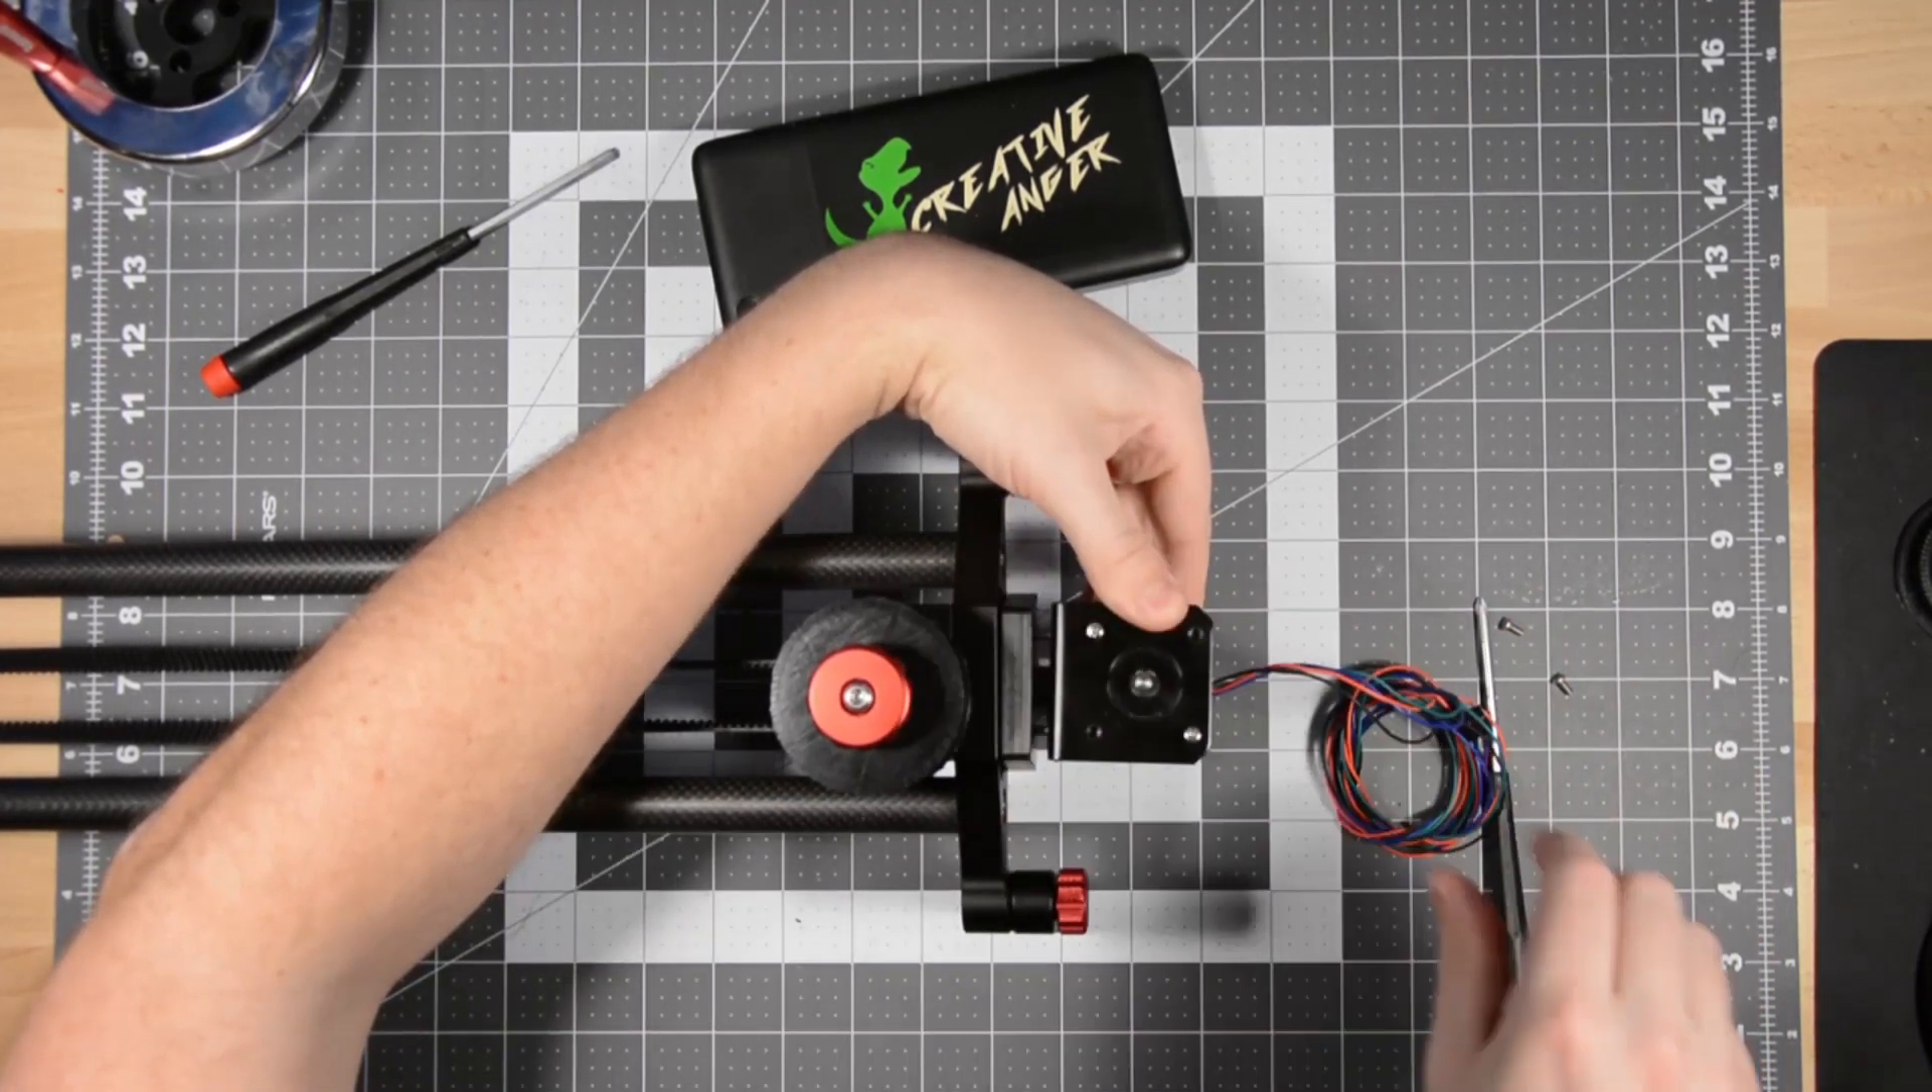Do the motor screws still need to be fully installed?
Yes.